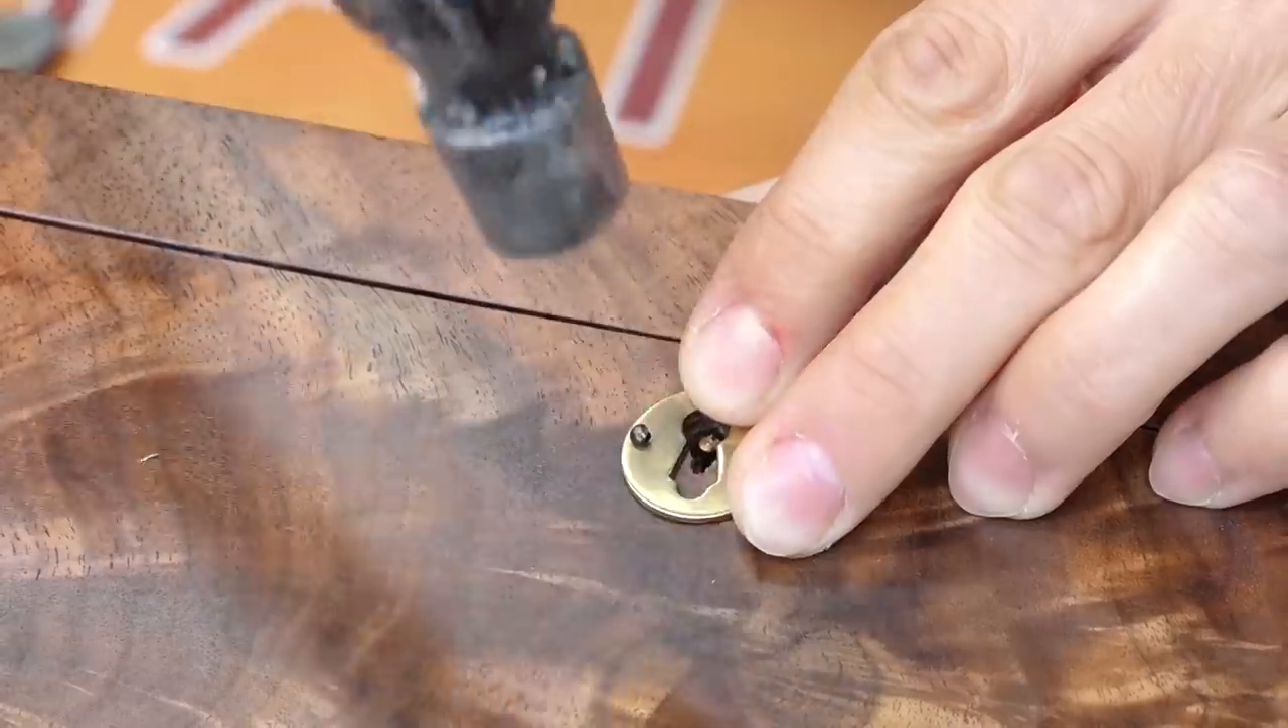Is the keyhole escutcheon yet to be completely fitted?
Yes.